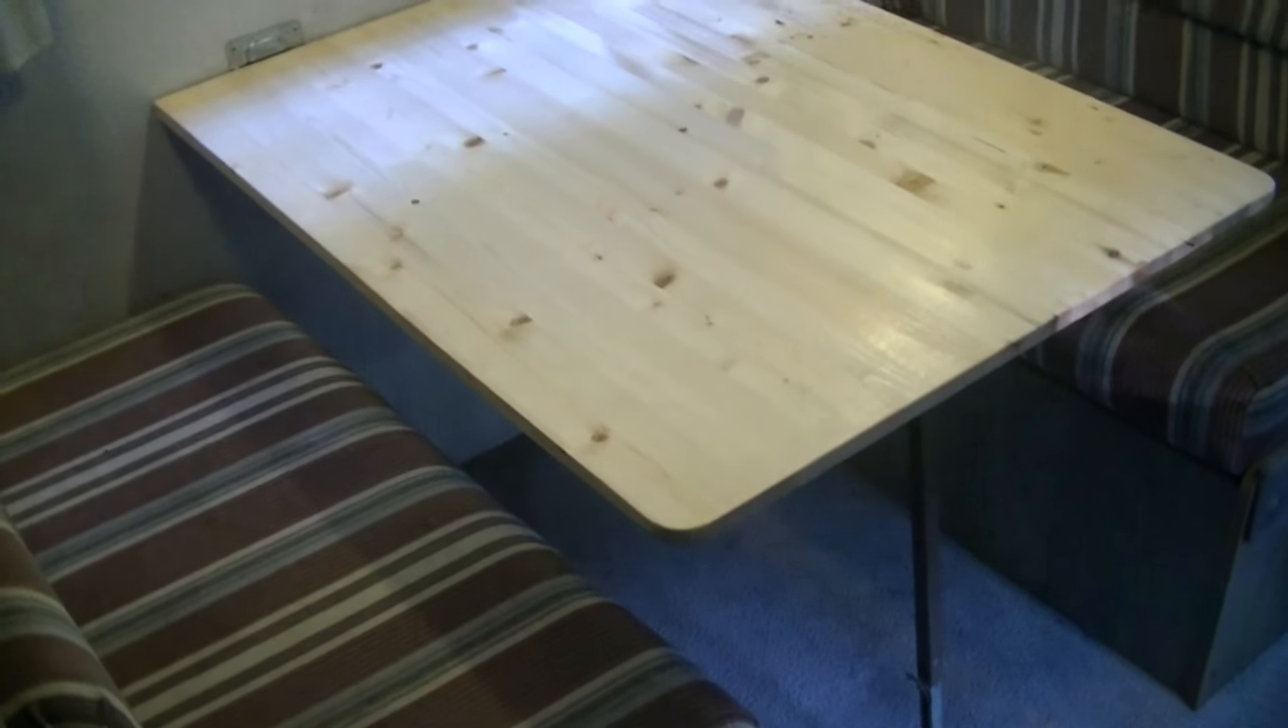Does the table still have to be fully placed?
No.